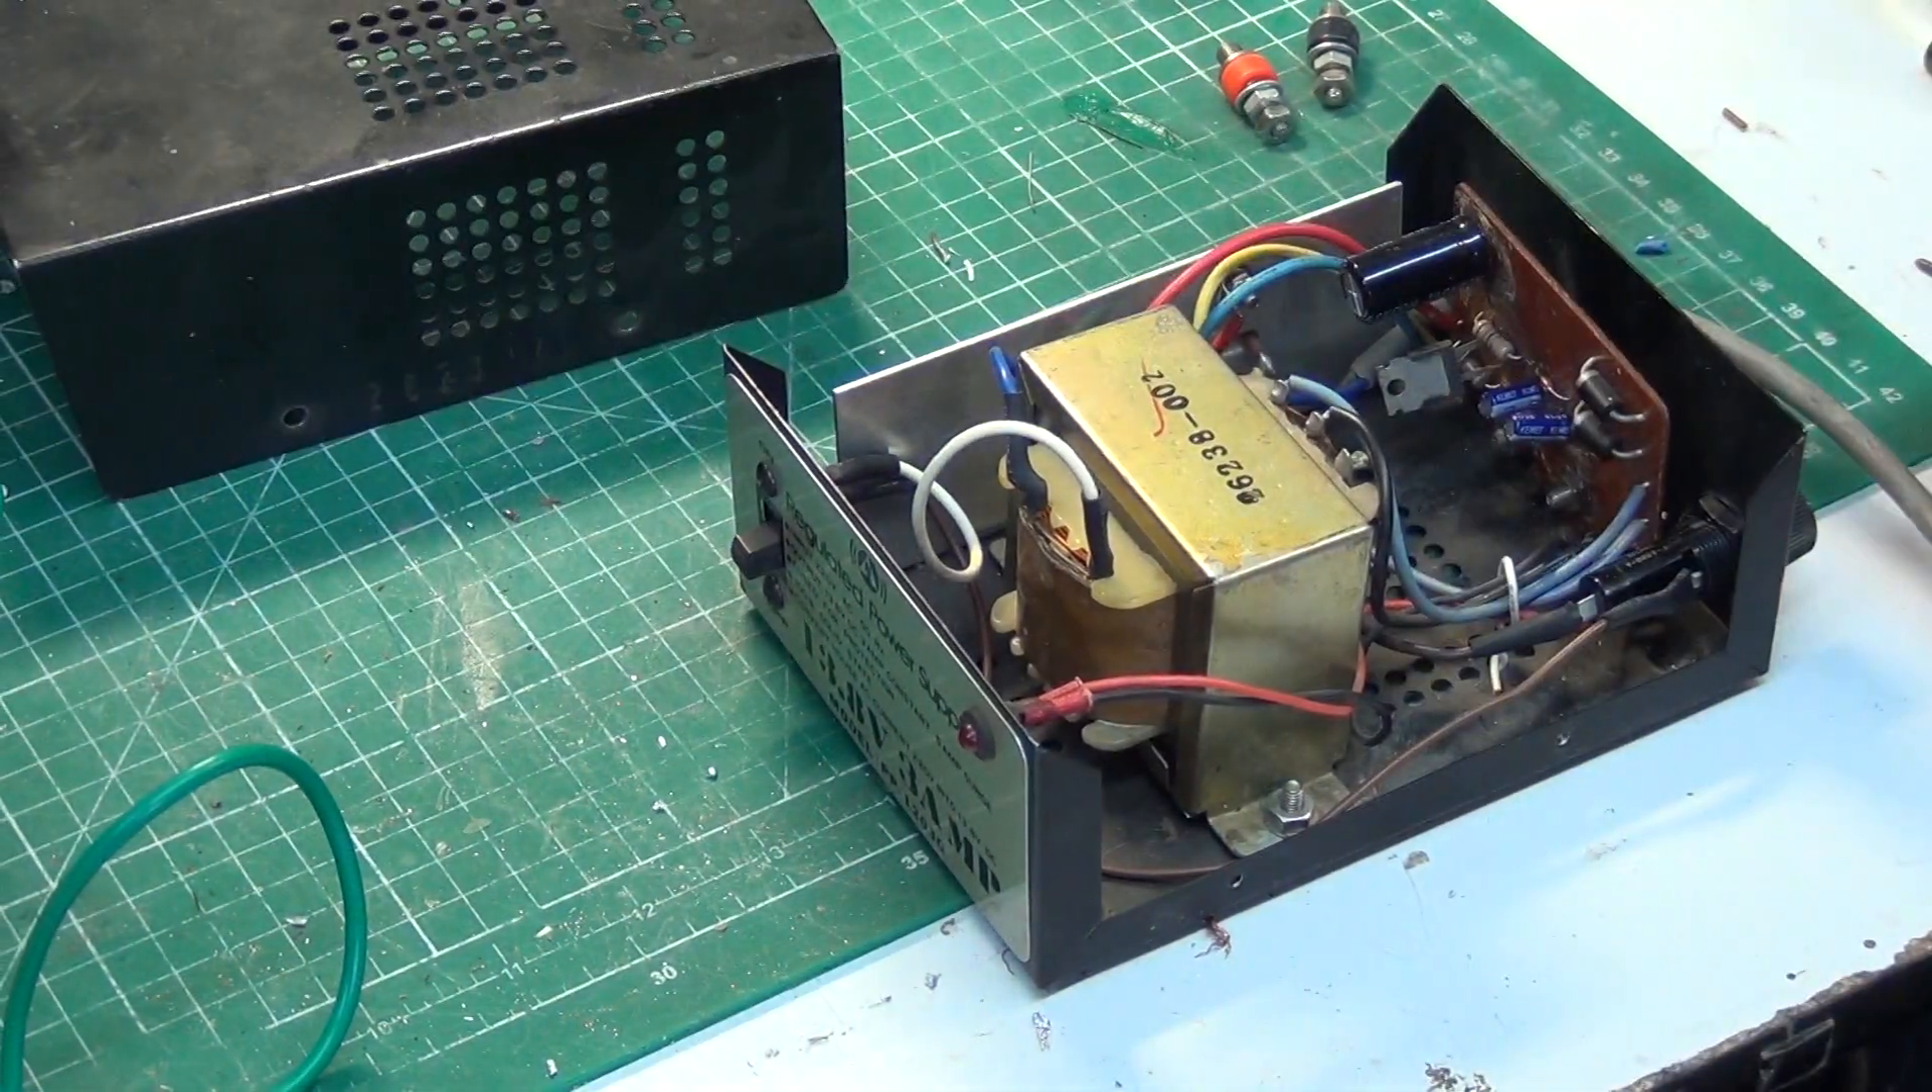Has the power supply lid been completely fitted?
No.